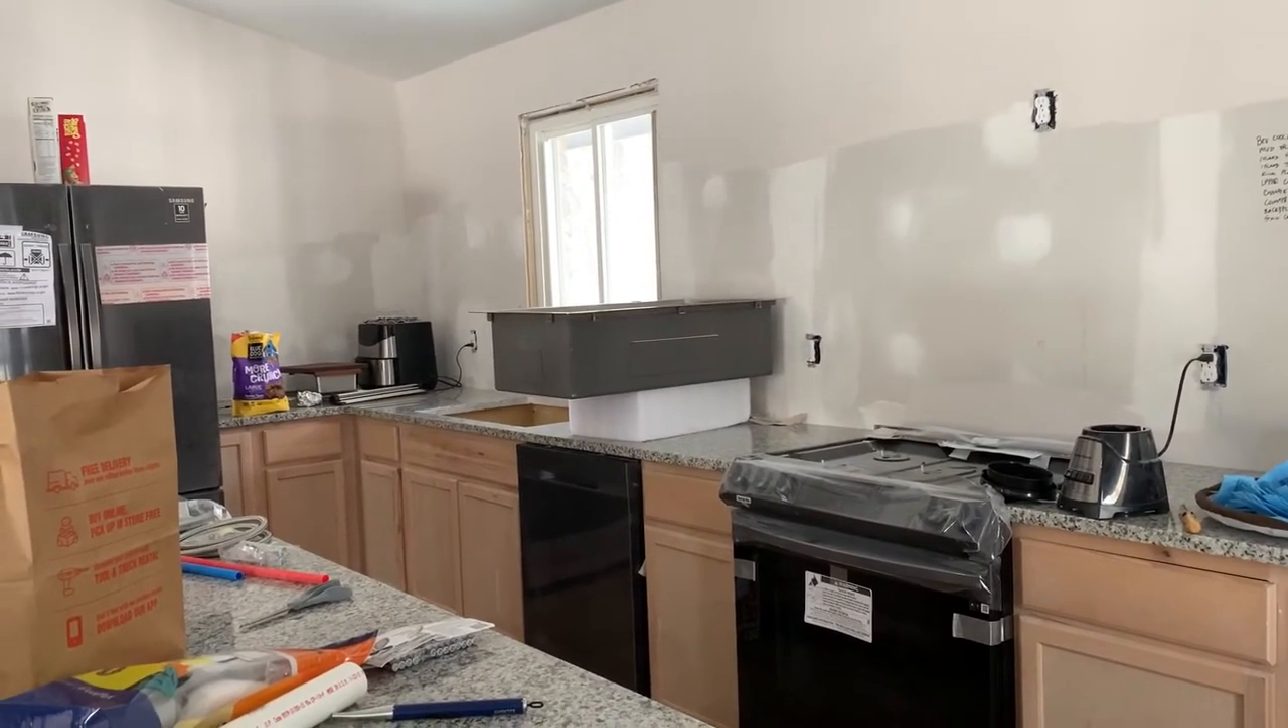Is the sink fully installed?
No.